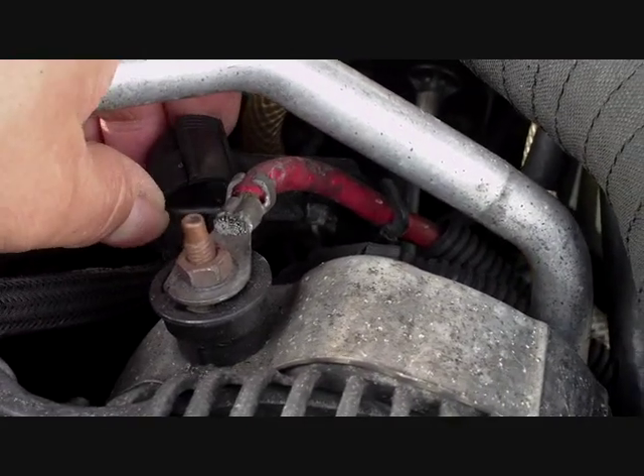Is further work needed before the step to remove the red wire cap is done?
No.